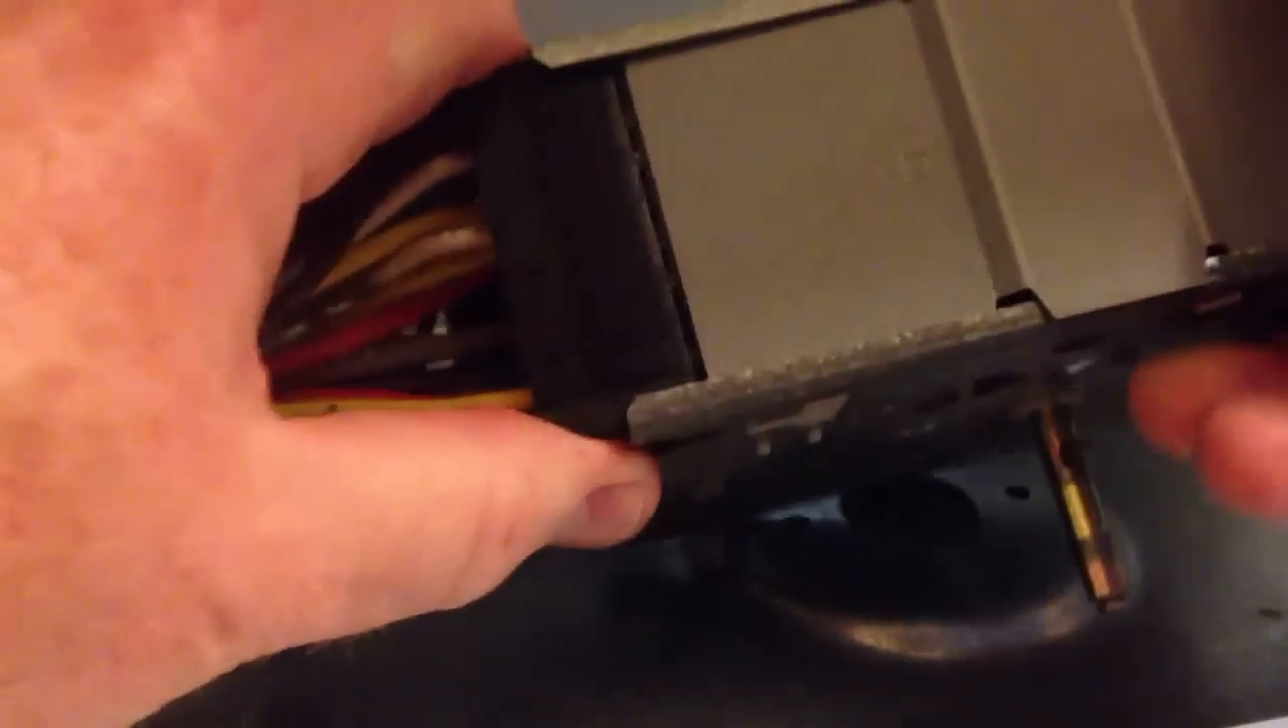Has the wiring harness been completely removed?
No.